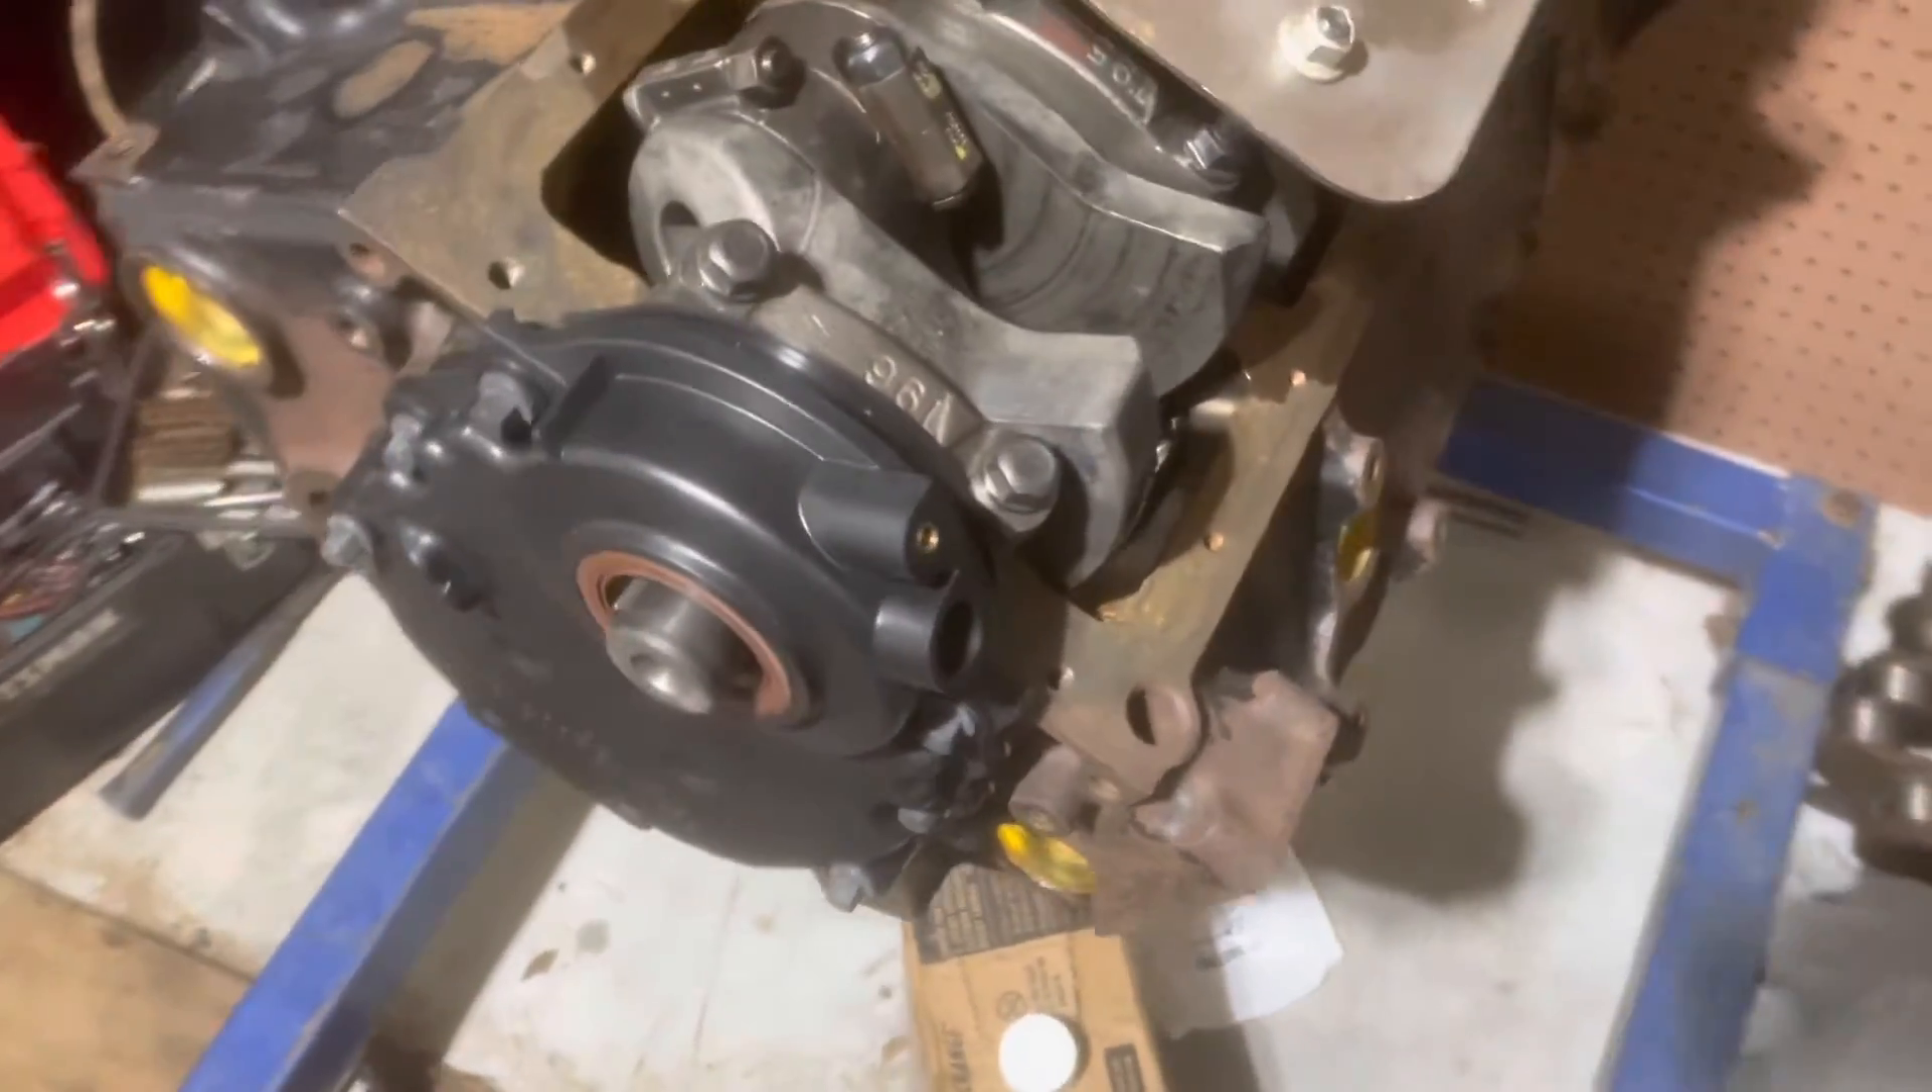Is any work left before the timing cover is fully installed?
No.